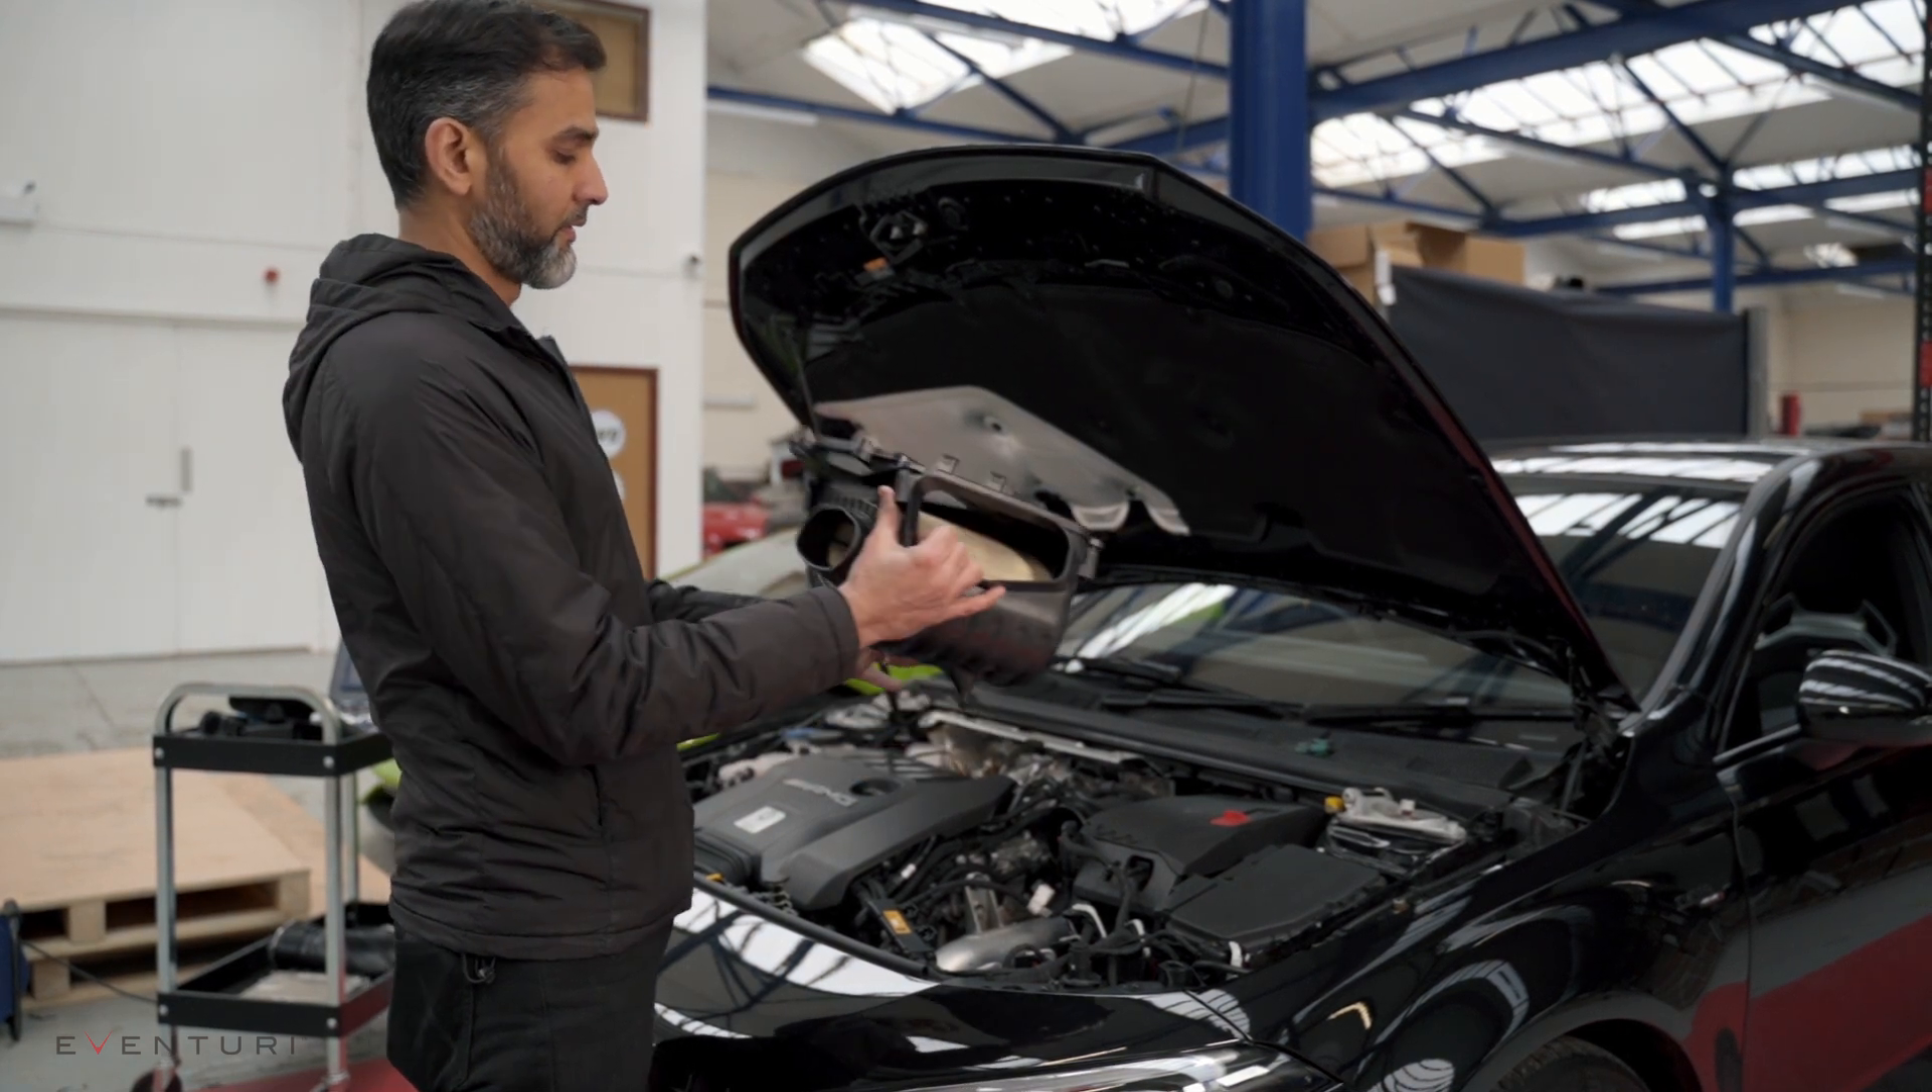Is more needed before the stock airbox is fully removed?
No.